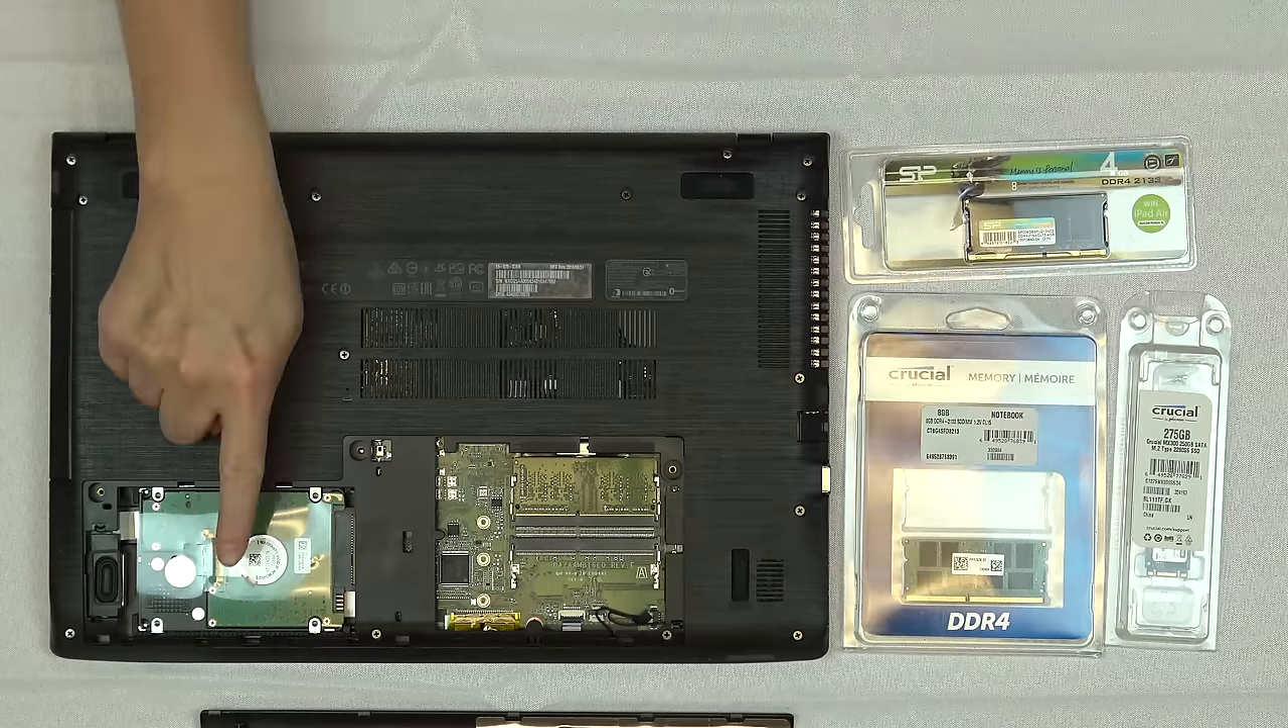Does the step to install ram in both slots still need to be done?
Yes.